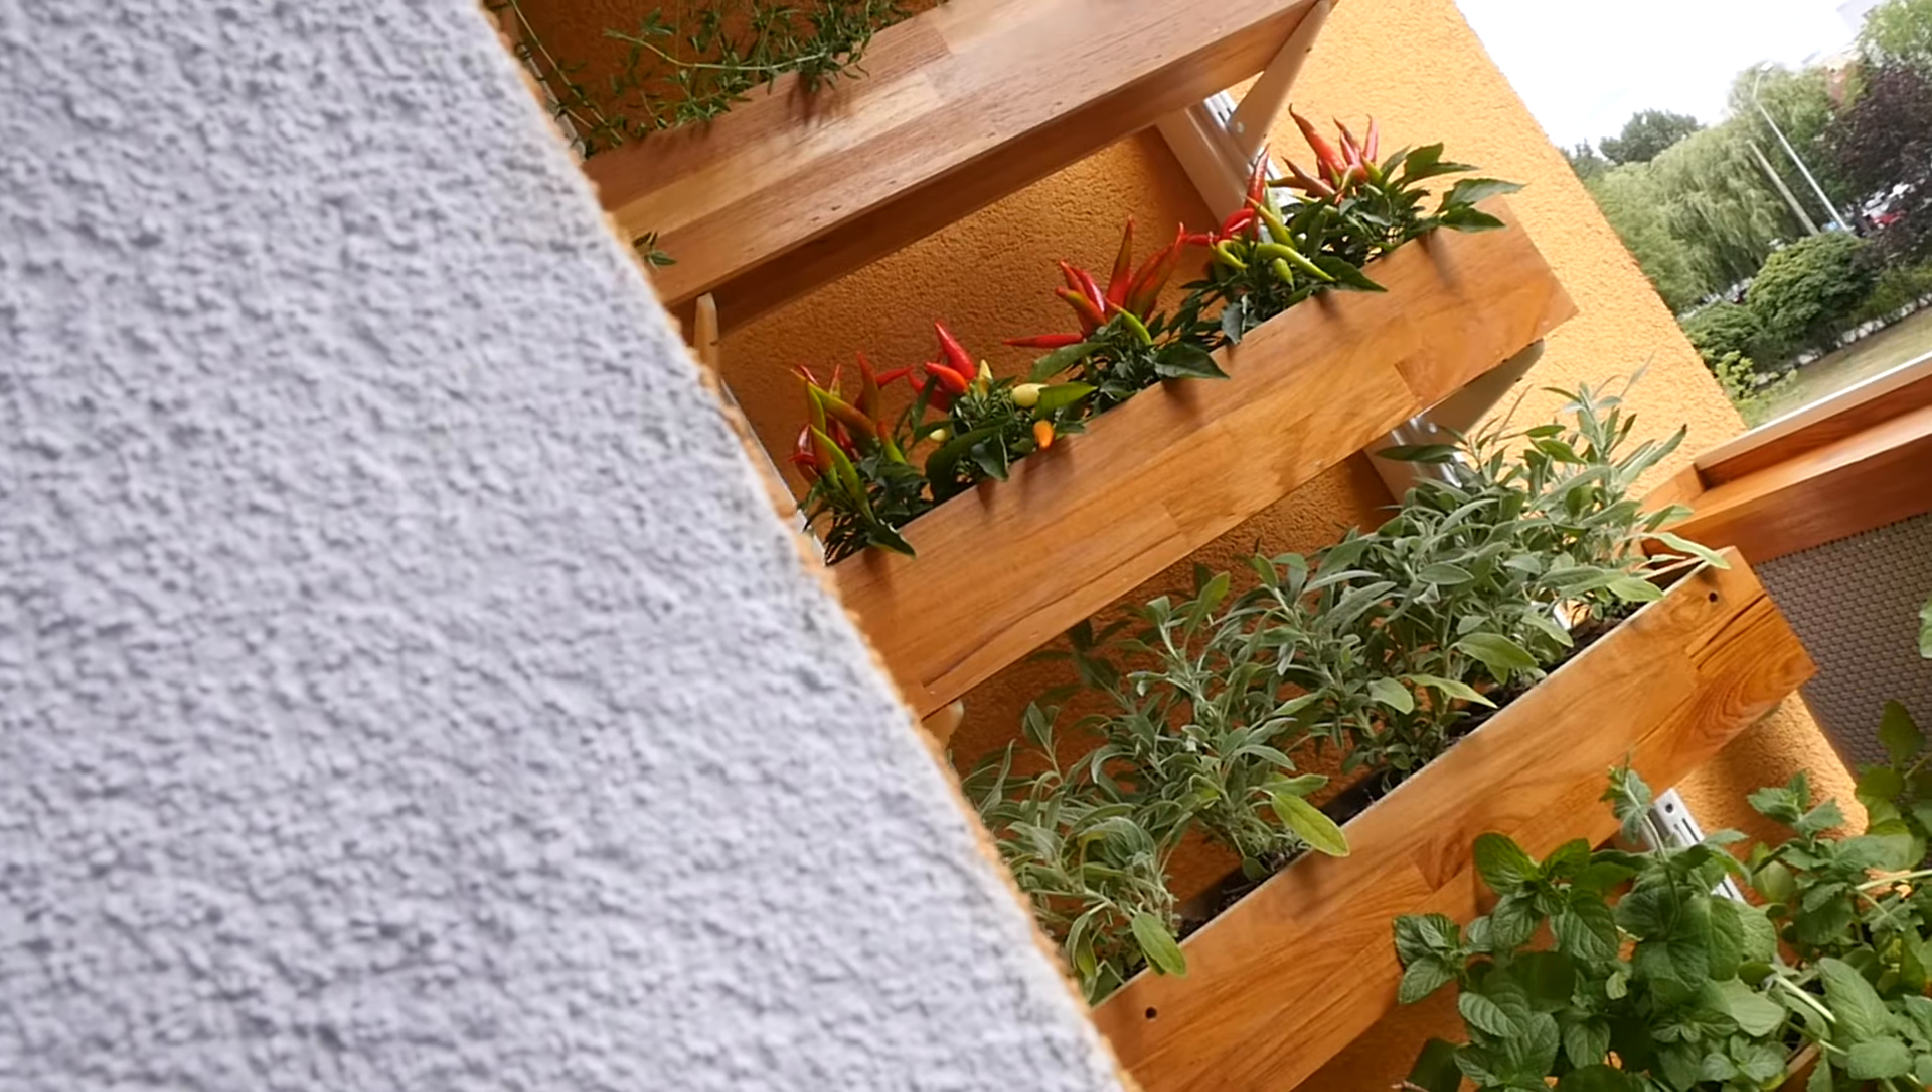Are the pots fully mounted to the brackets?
Yes.